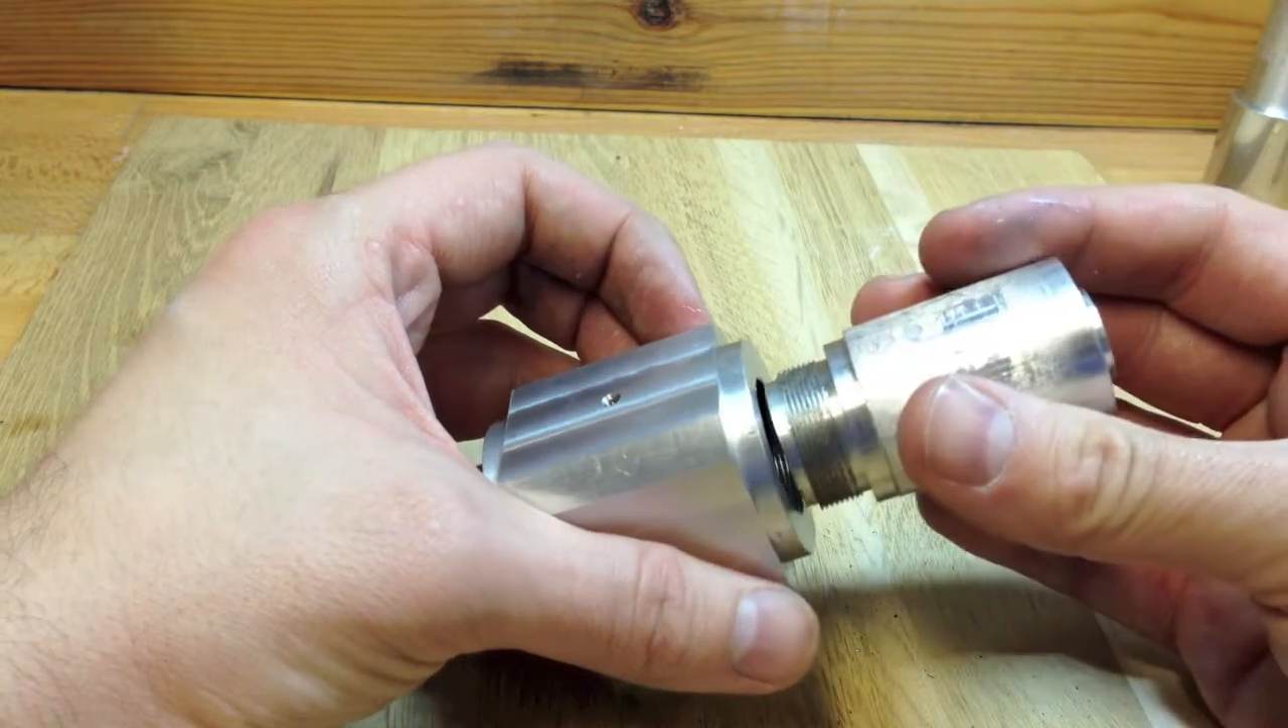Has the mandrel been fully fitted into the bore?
No.